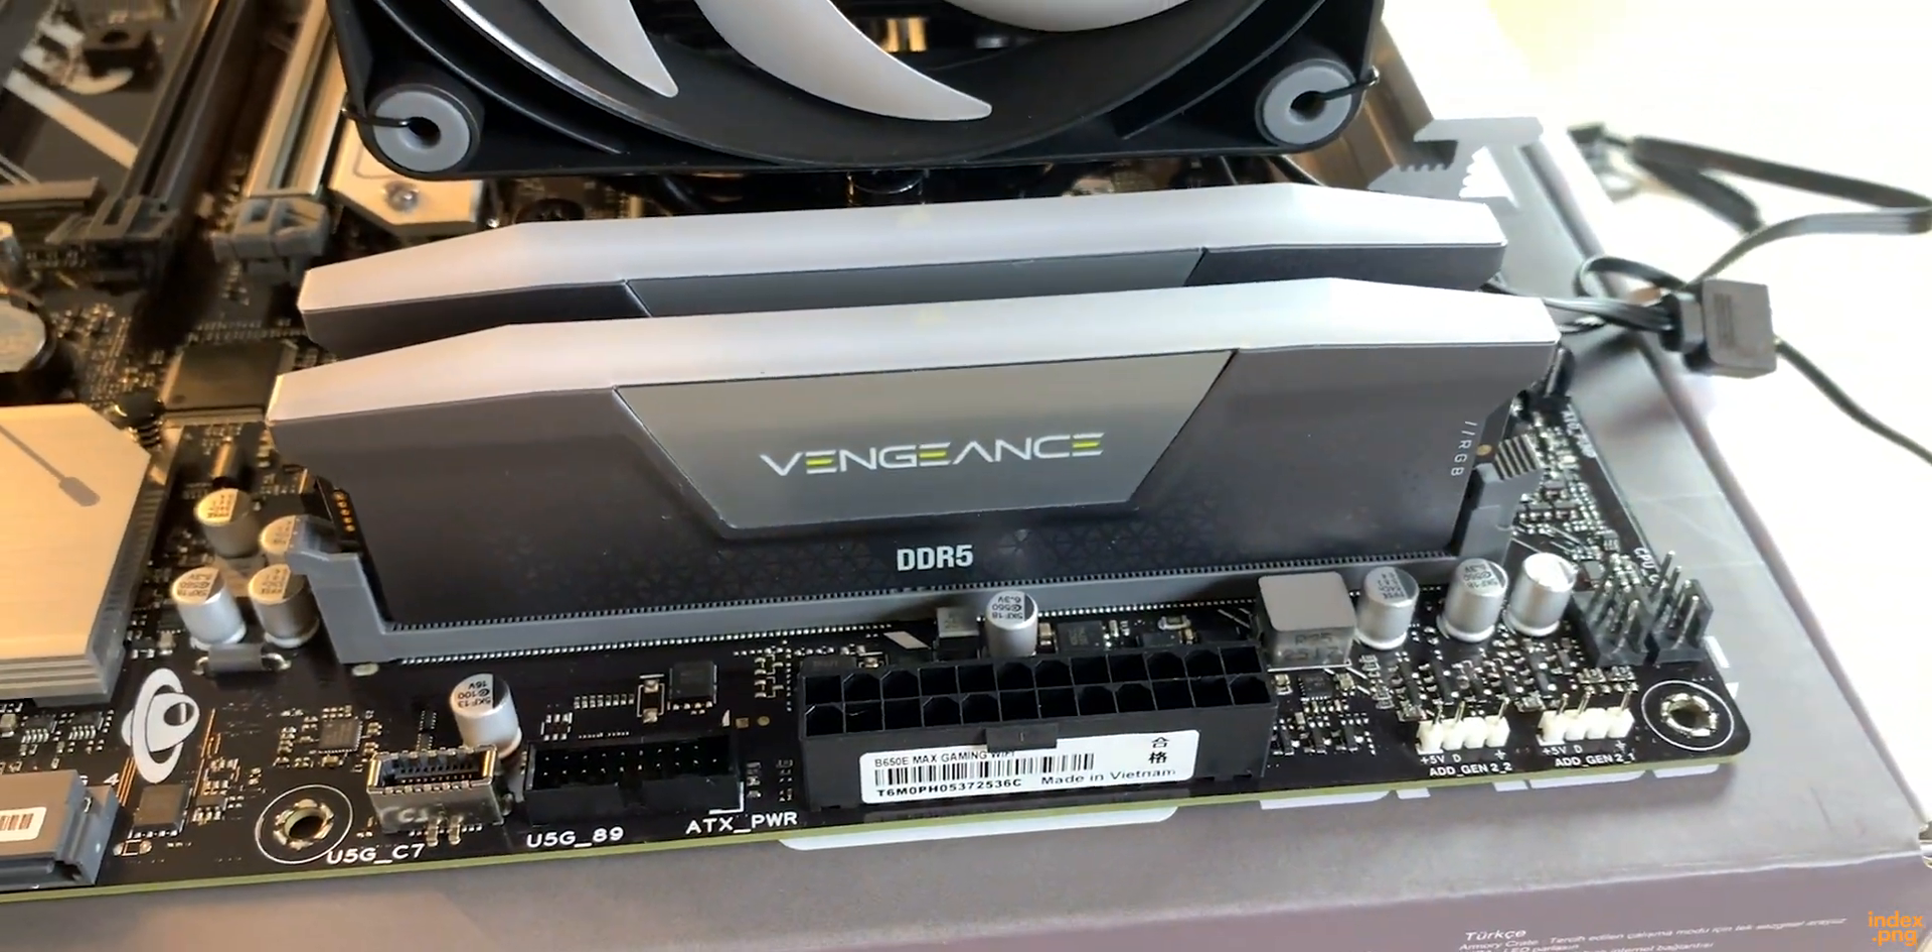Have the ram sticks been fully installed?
Yes.